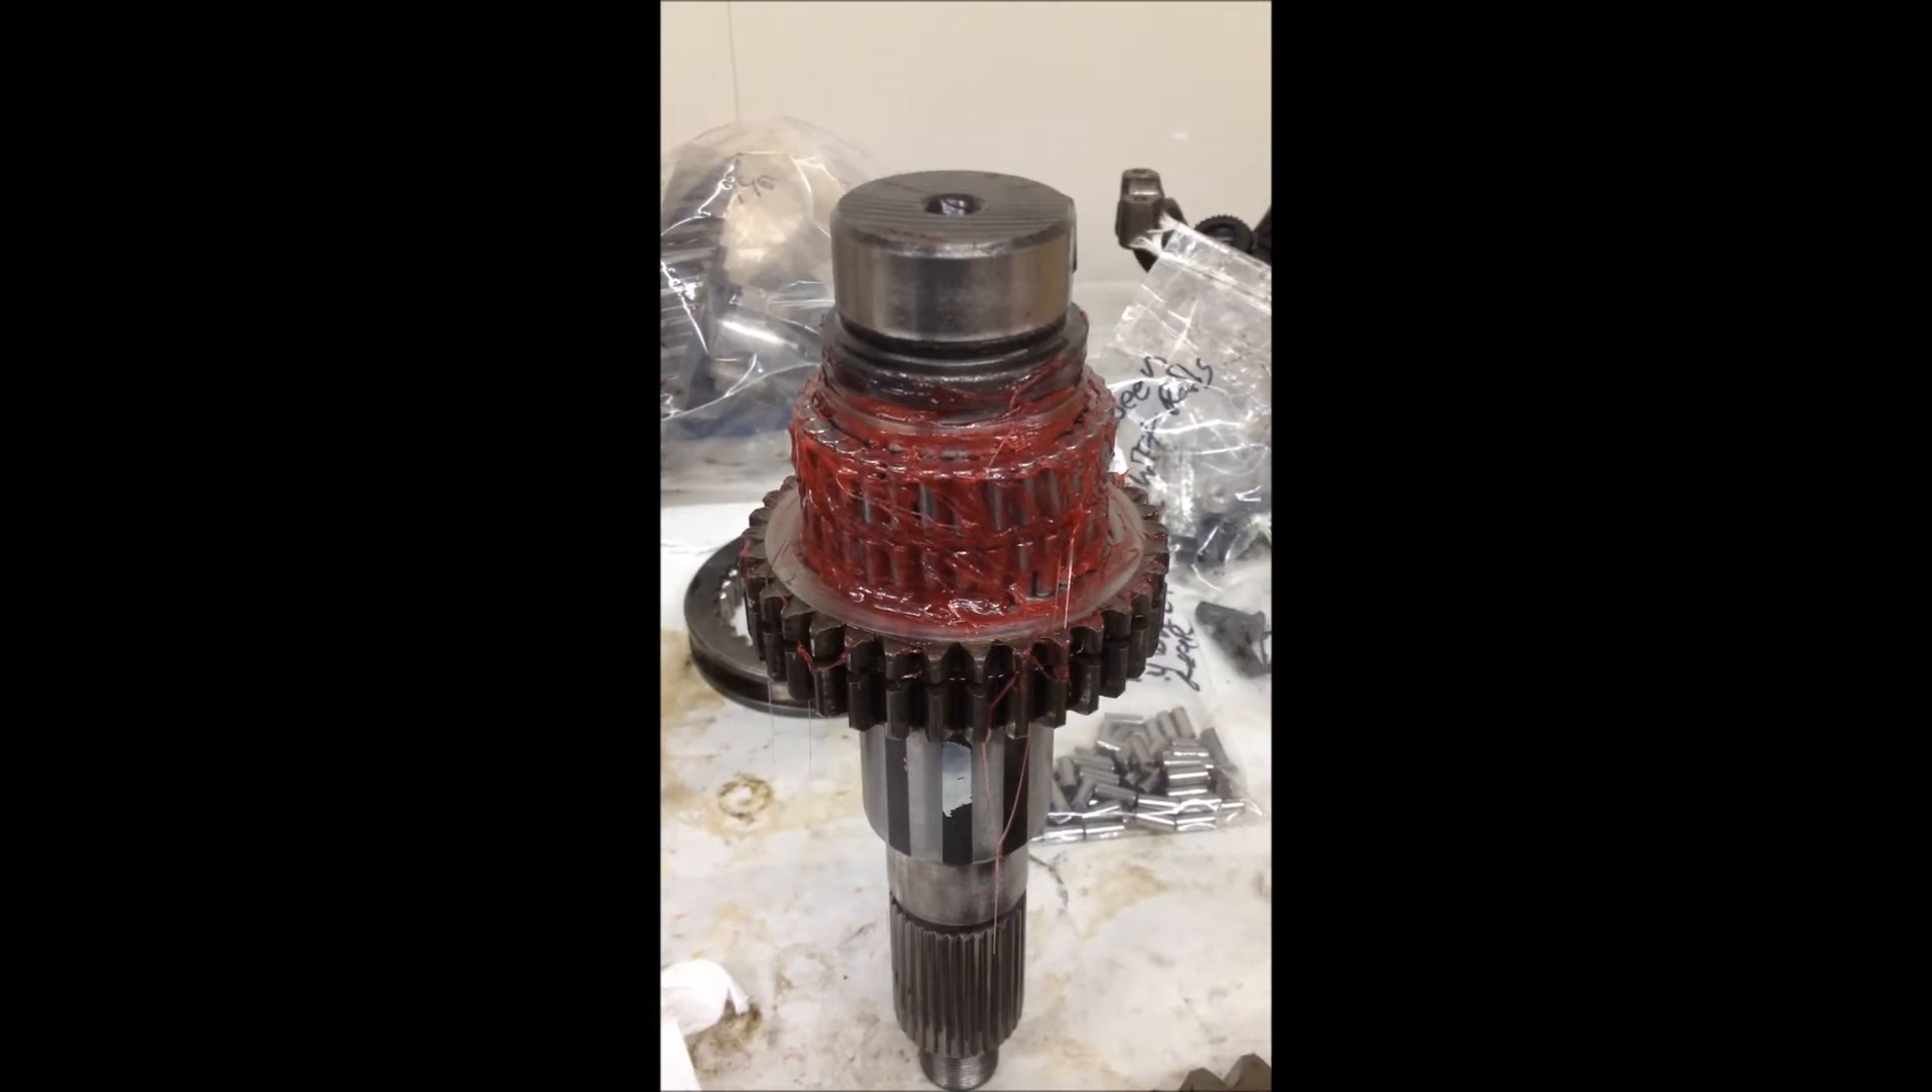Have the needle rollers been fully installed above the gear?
Yes.